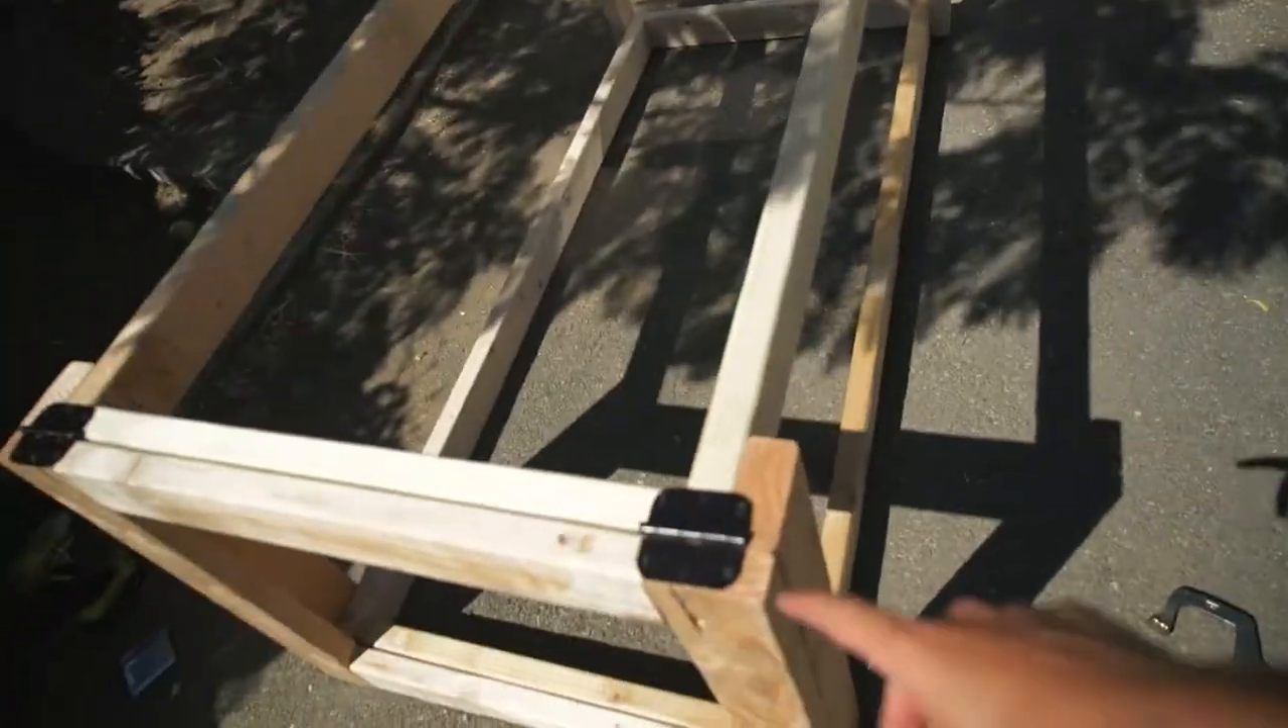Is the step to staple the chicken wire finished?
No.